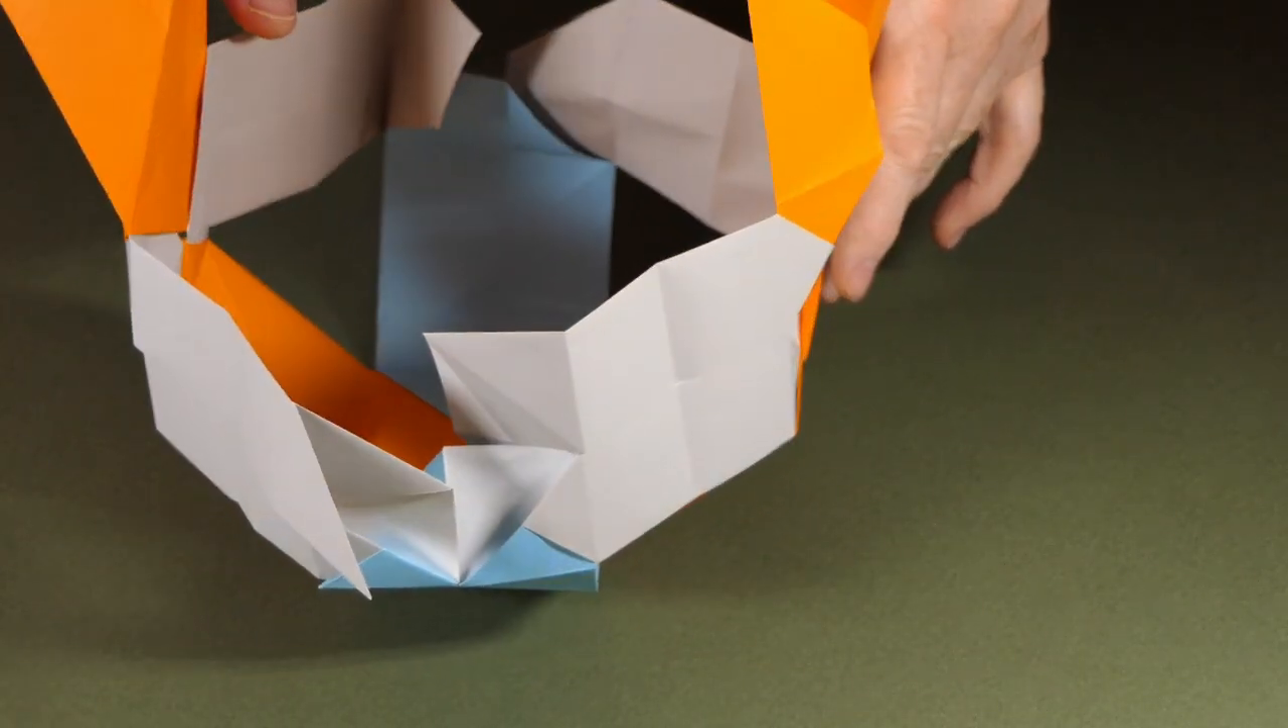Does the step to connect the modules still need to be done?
Yes.